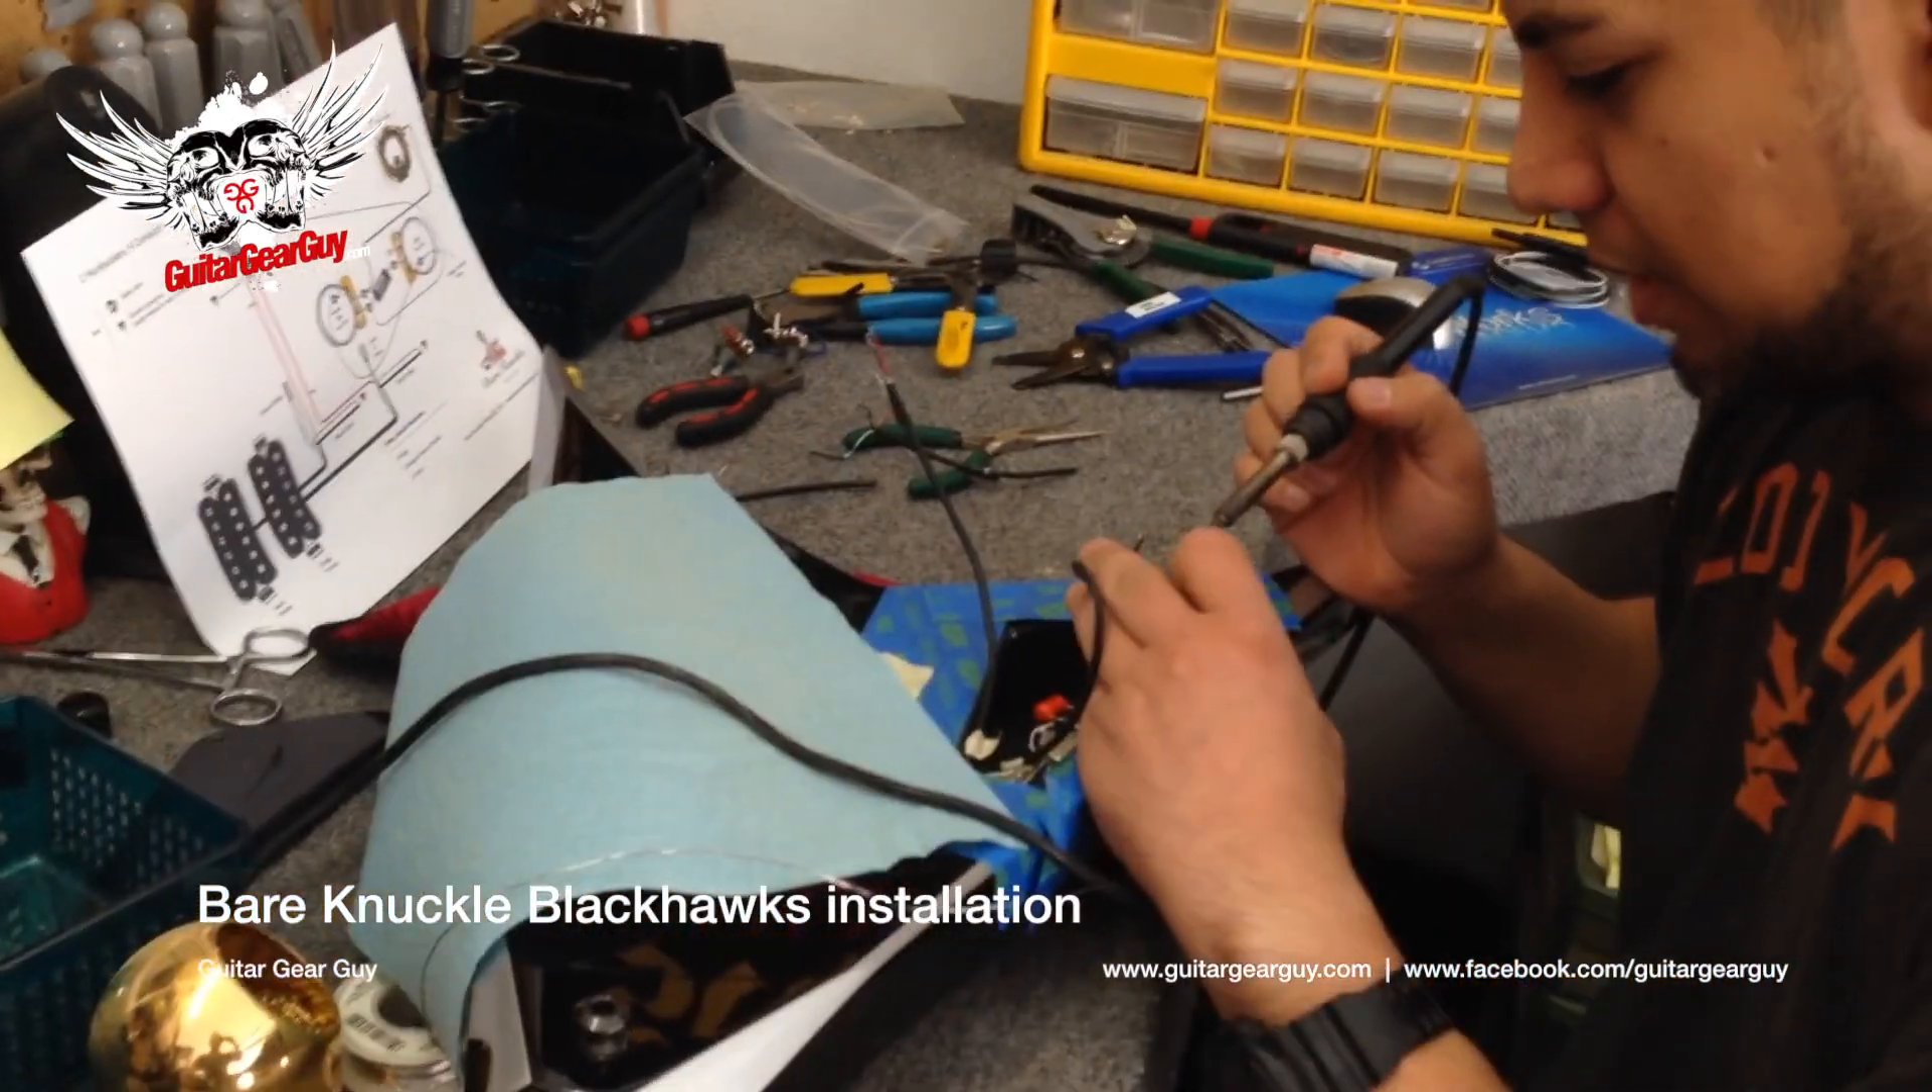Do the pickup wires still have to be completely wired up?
Yes.